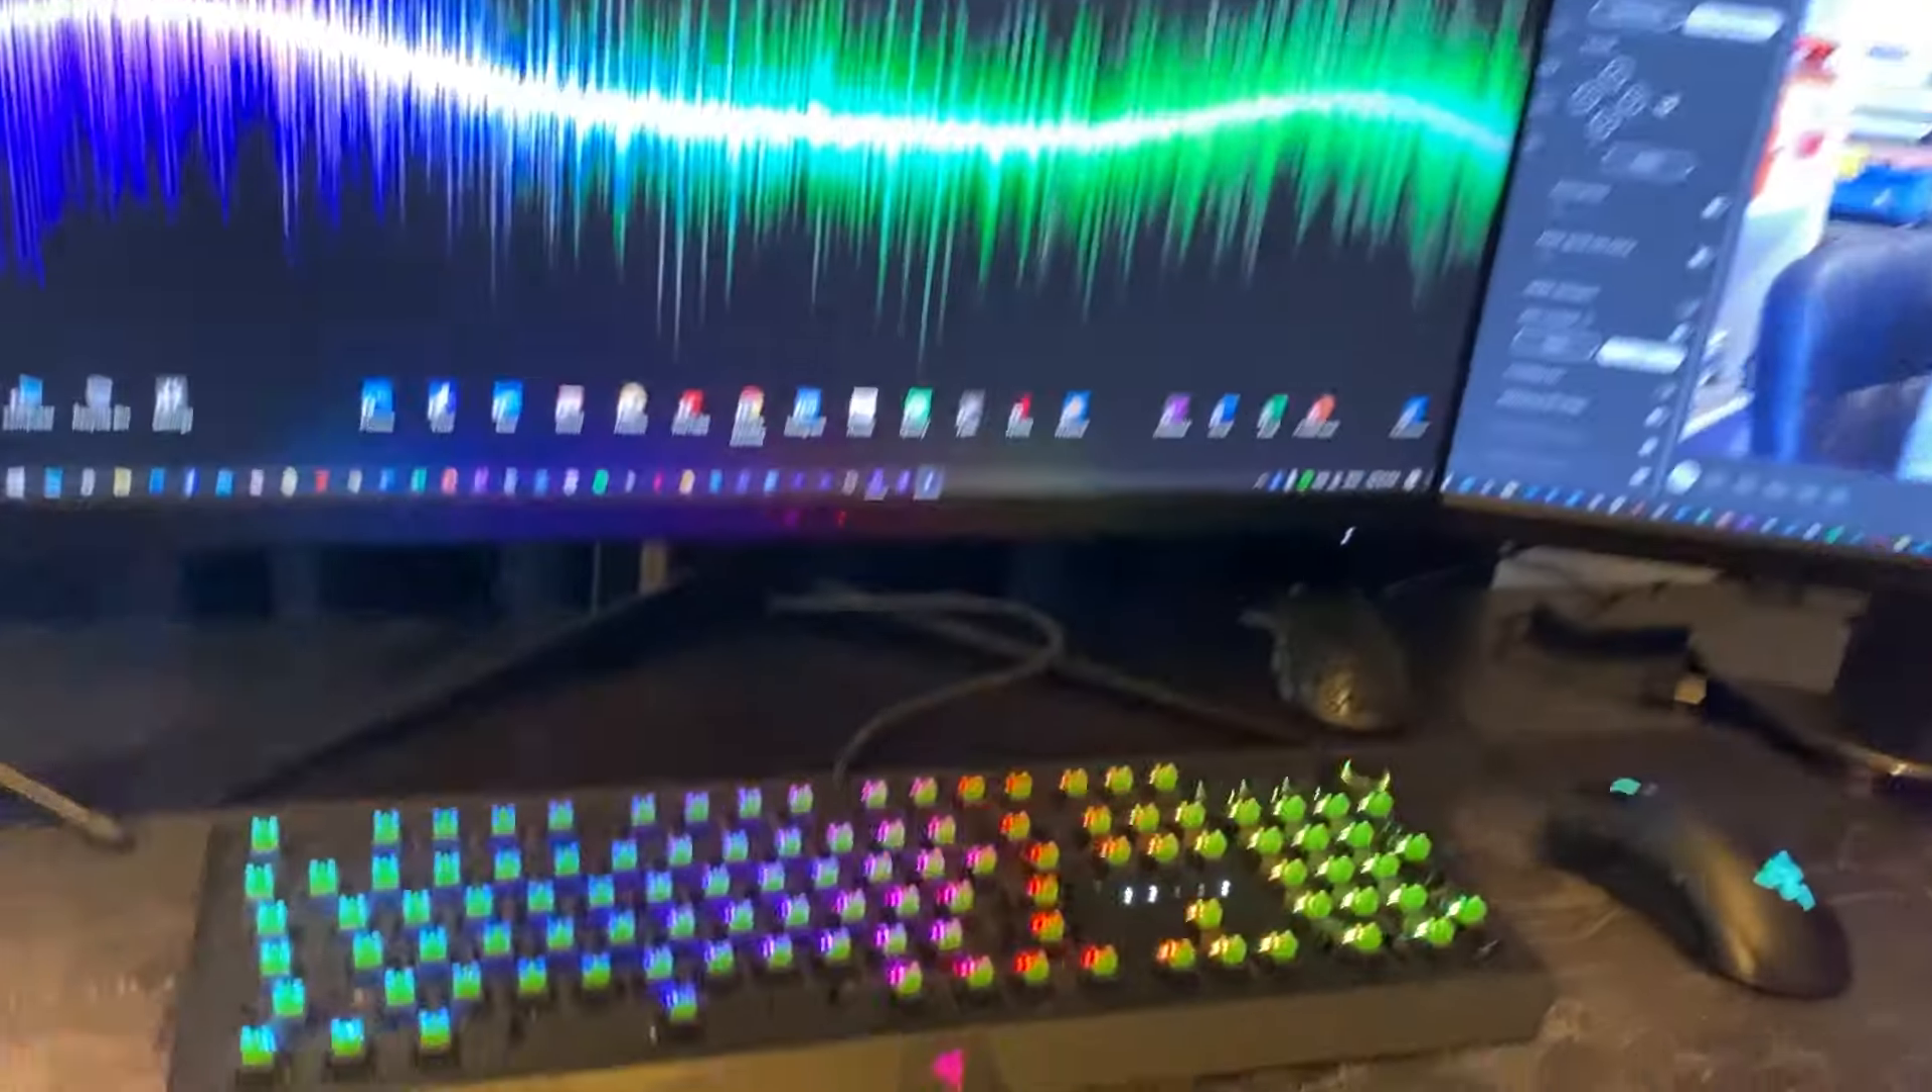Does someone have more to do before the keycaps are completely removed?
No.